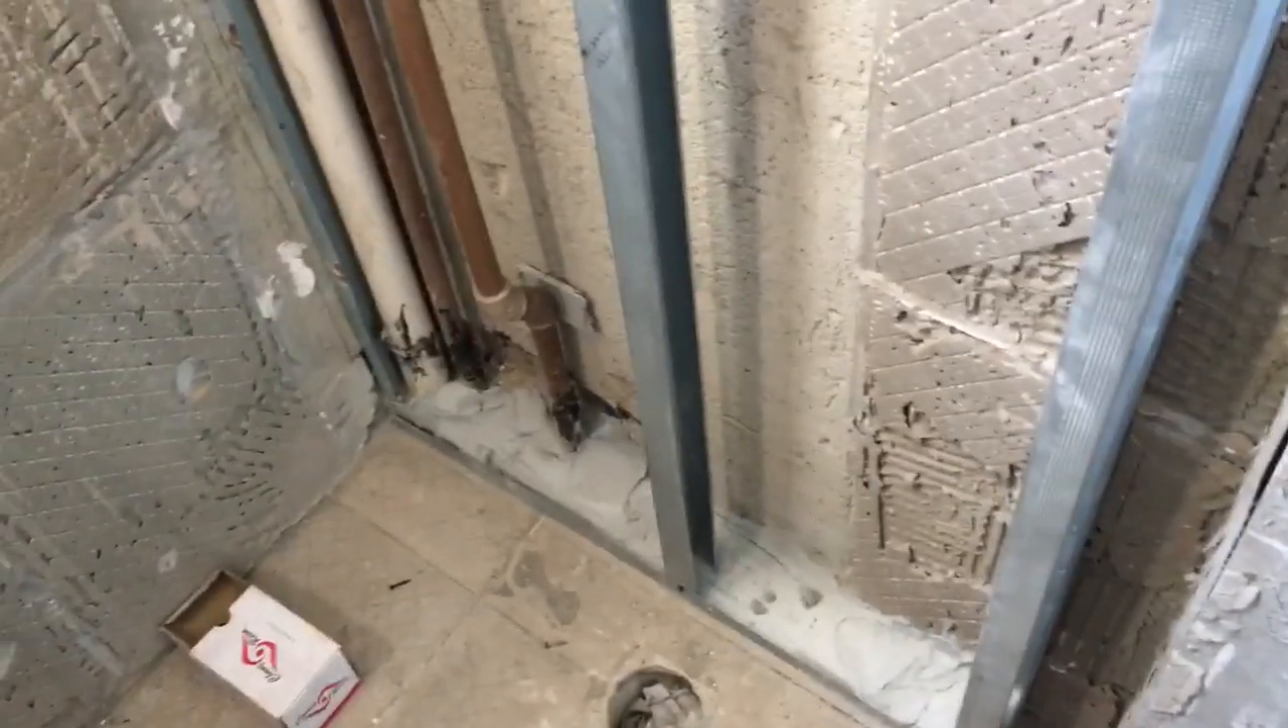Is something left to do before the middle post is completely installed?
No.